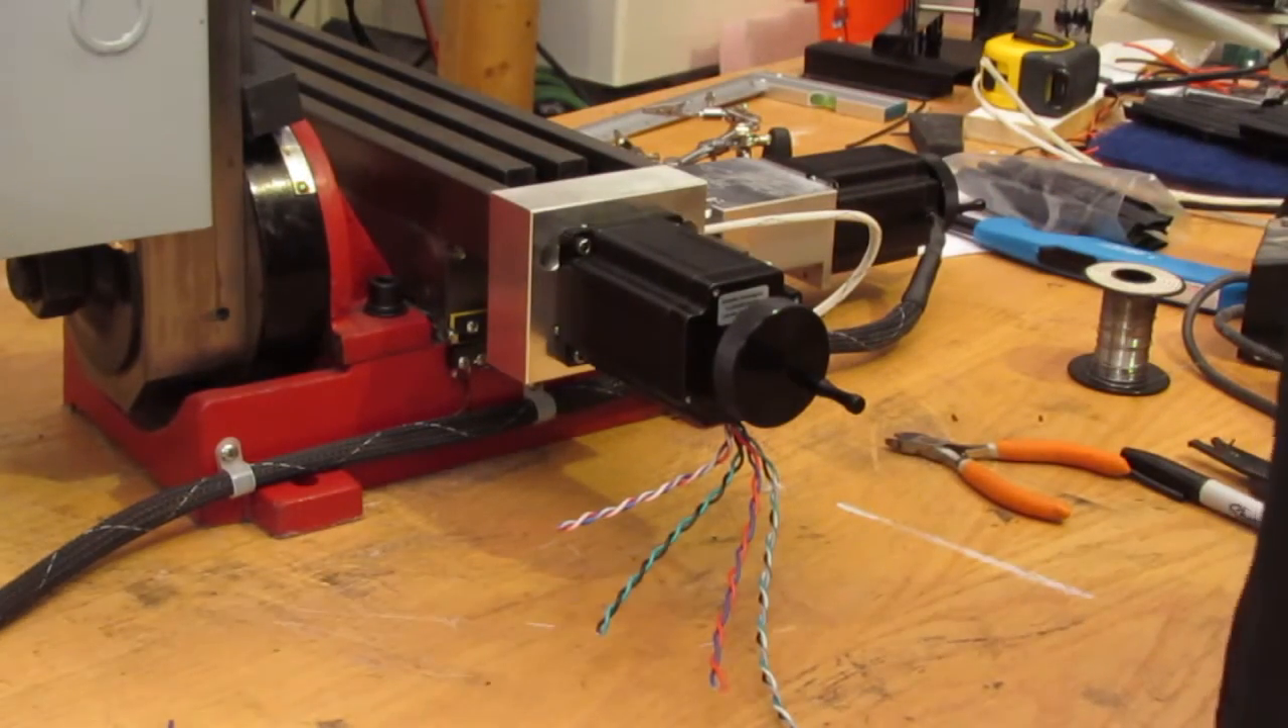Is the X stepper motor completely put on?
Yes.